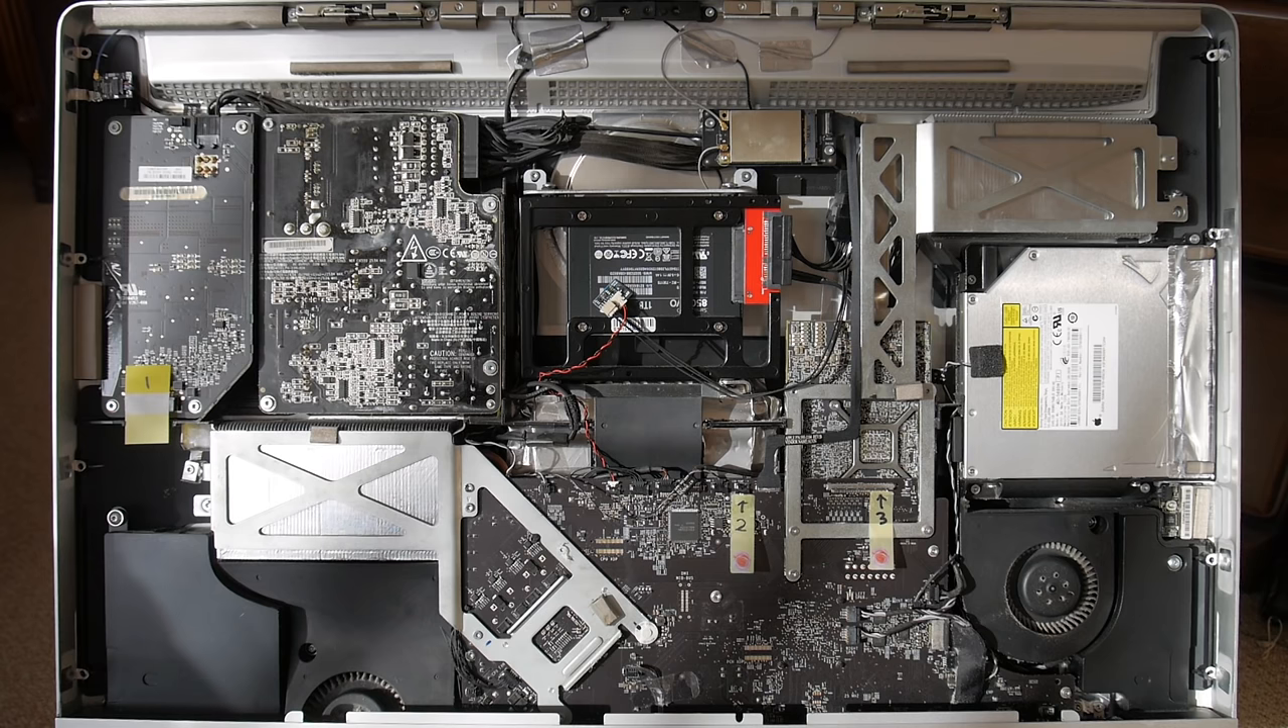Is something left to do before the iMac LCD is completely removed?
No.